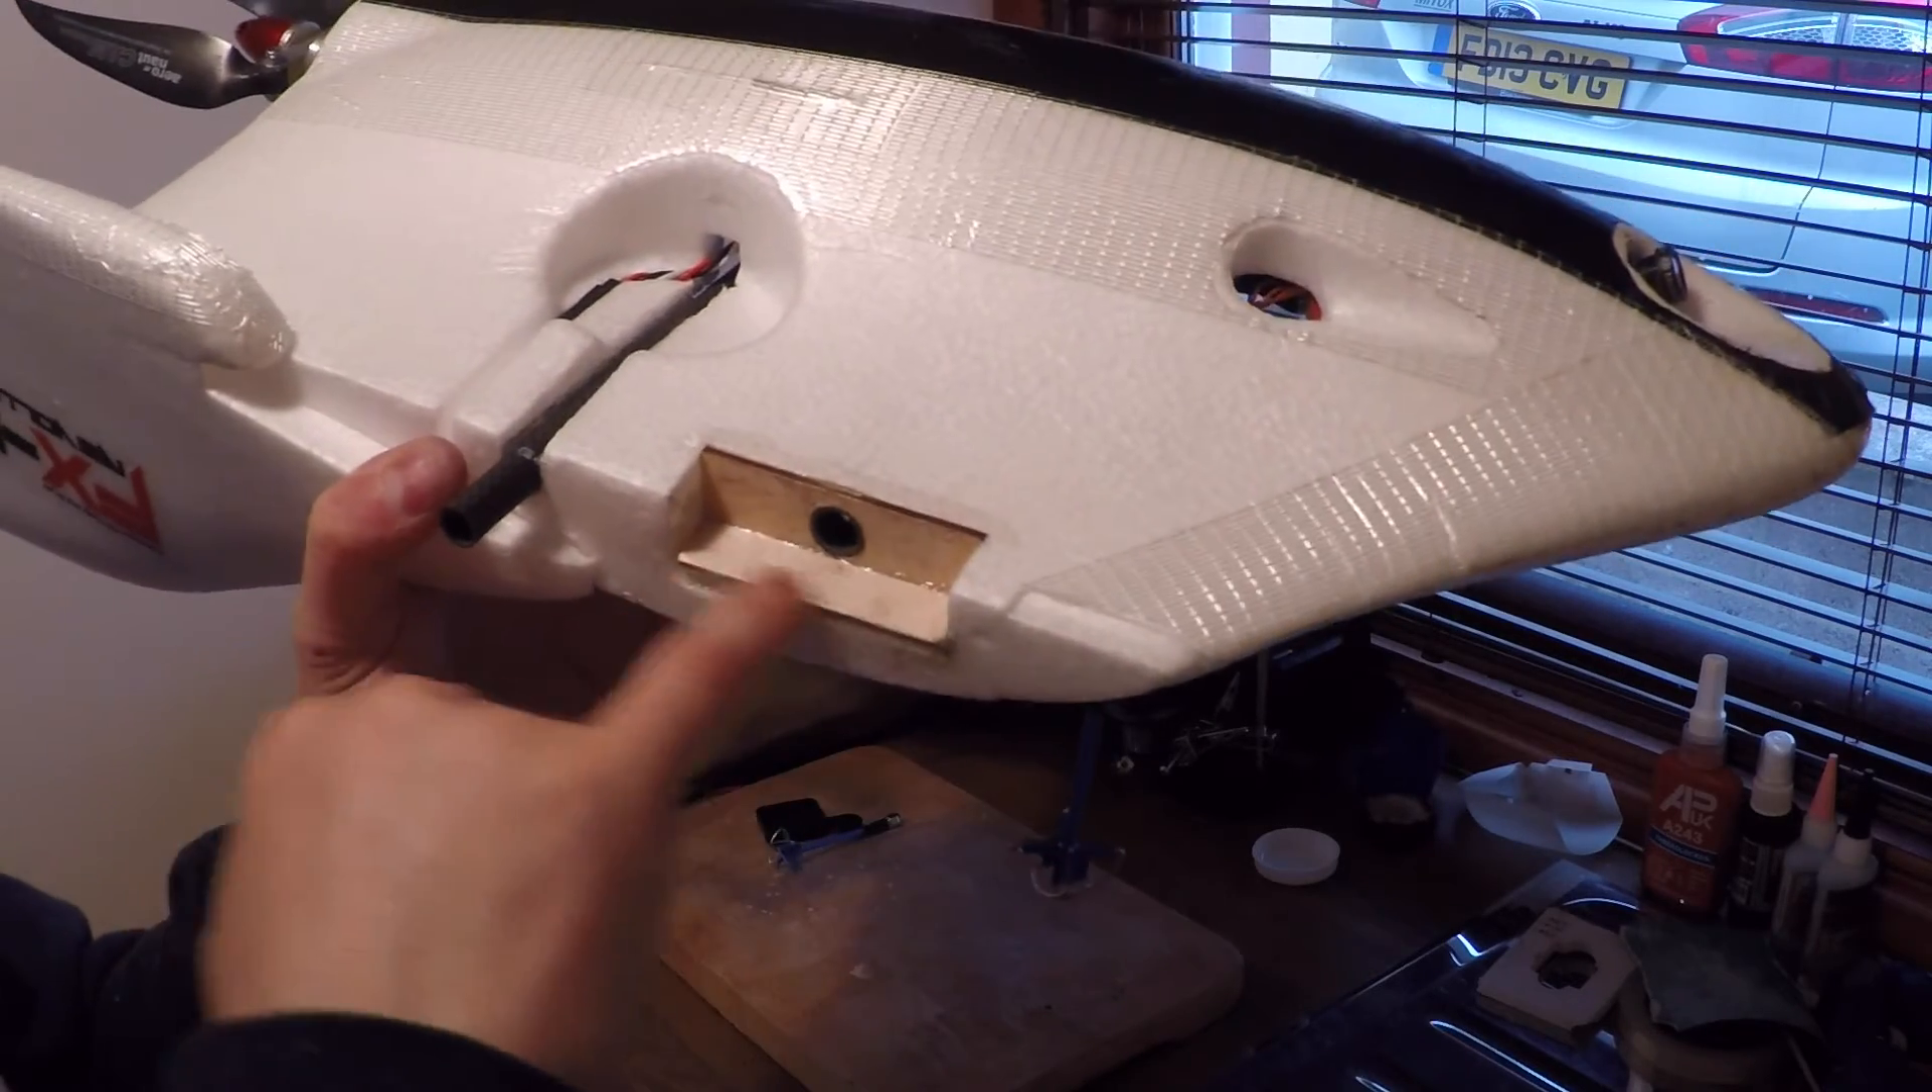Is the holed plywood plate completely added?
Yes.